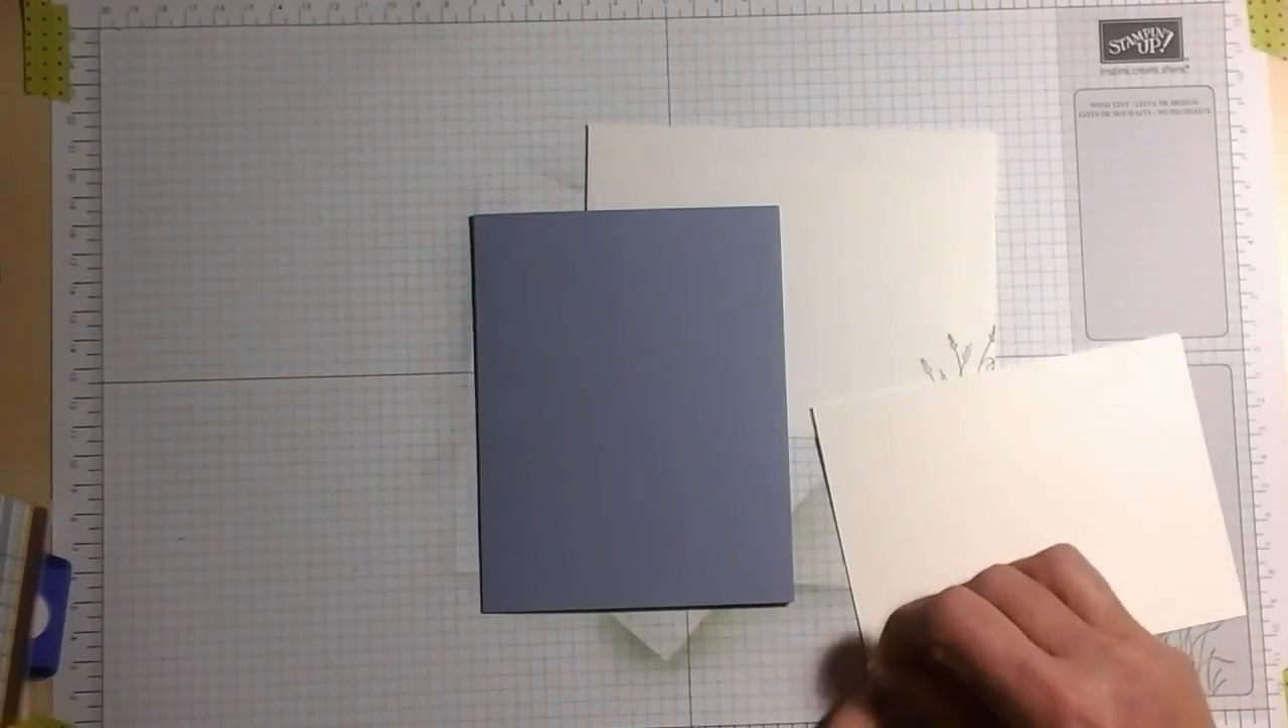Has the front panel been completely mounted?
No.